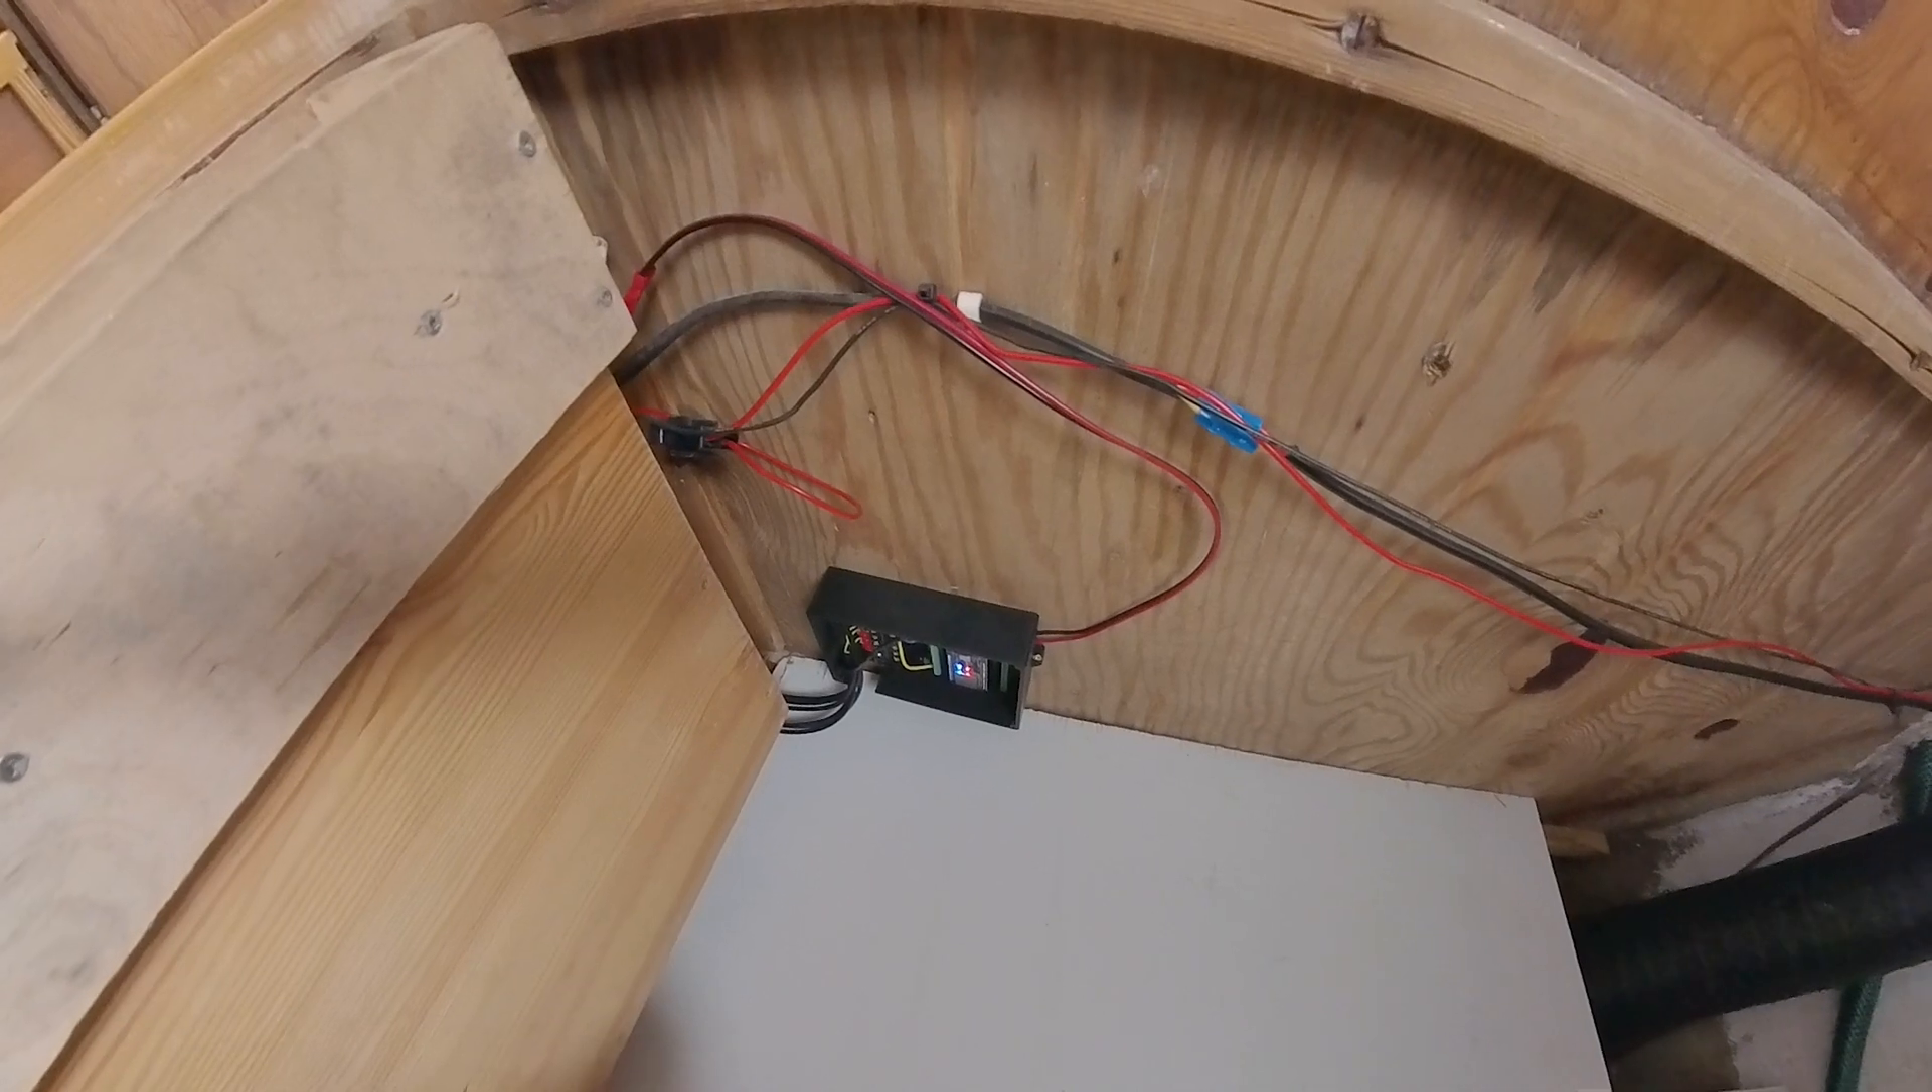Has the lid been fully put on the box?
No.